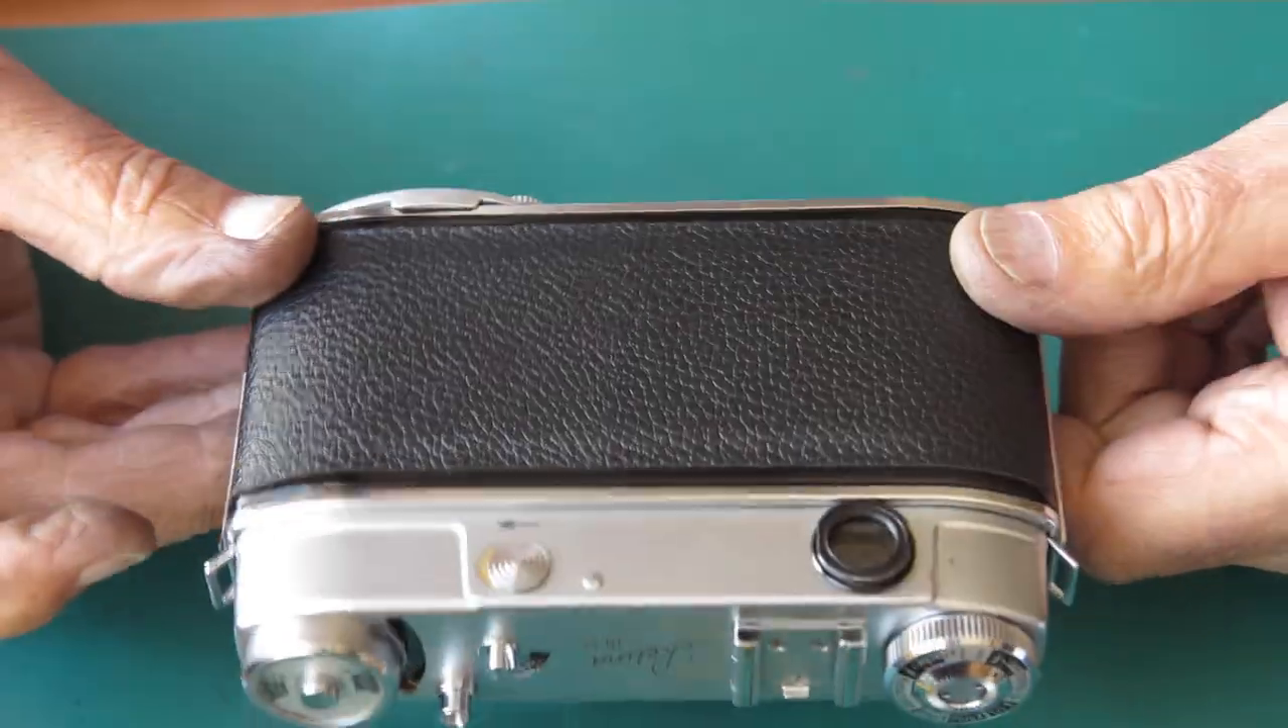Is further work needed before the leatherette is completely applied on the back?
No.